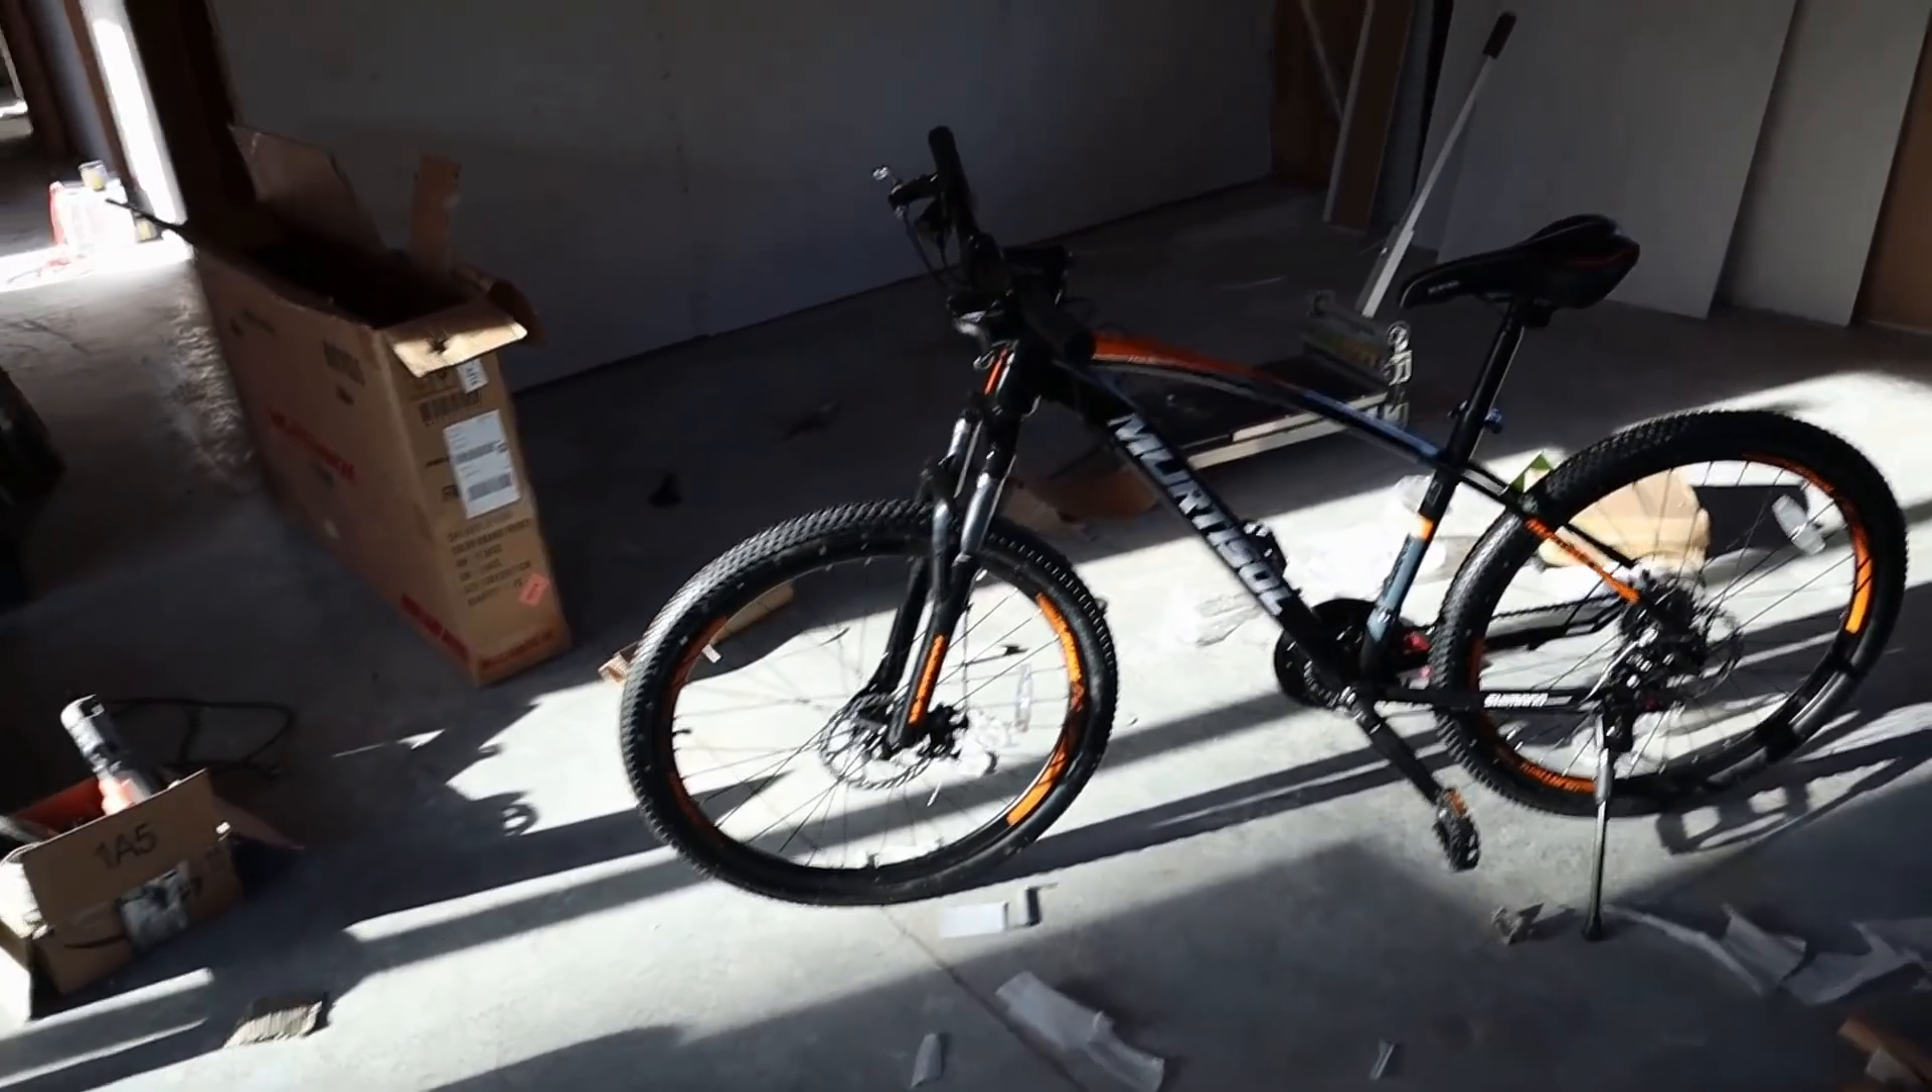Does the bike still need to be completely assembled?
No.